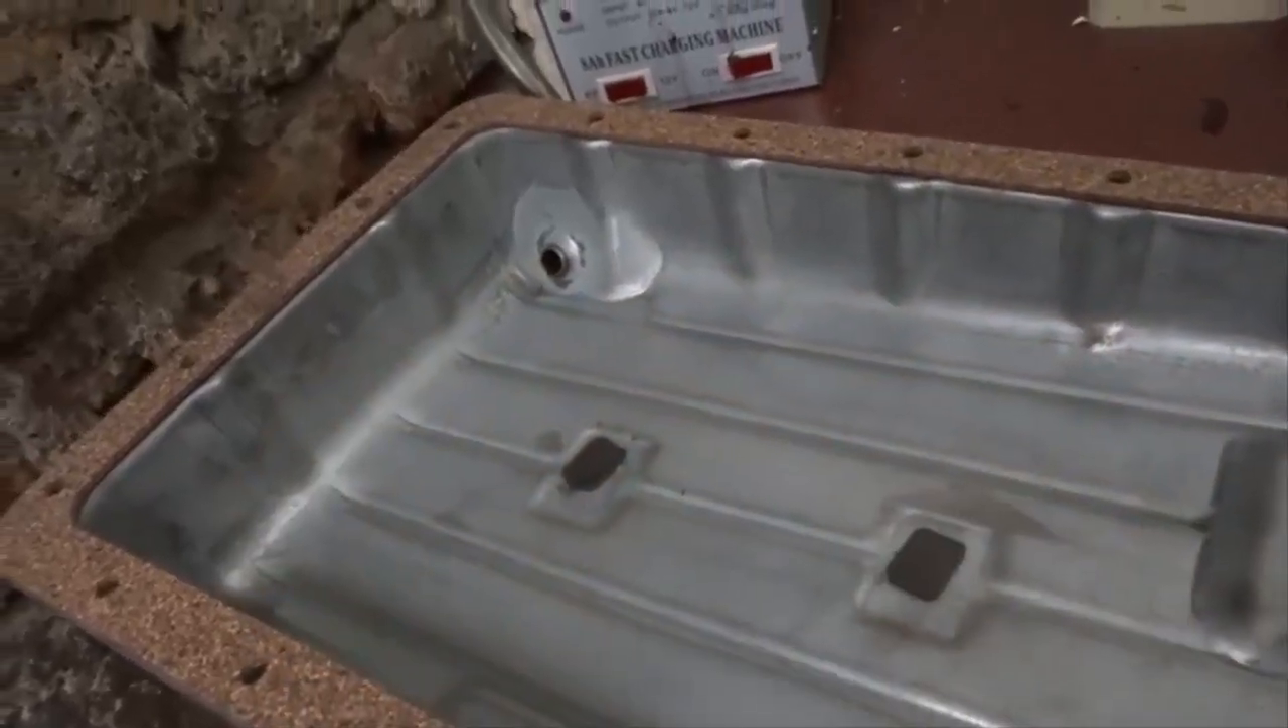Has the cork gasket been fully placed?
Yes.